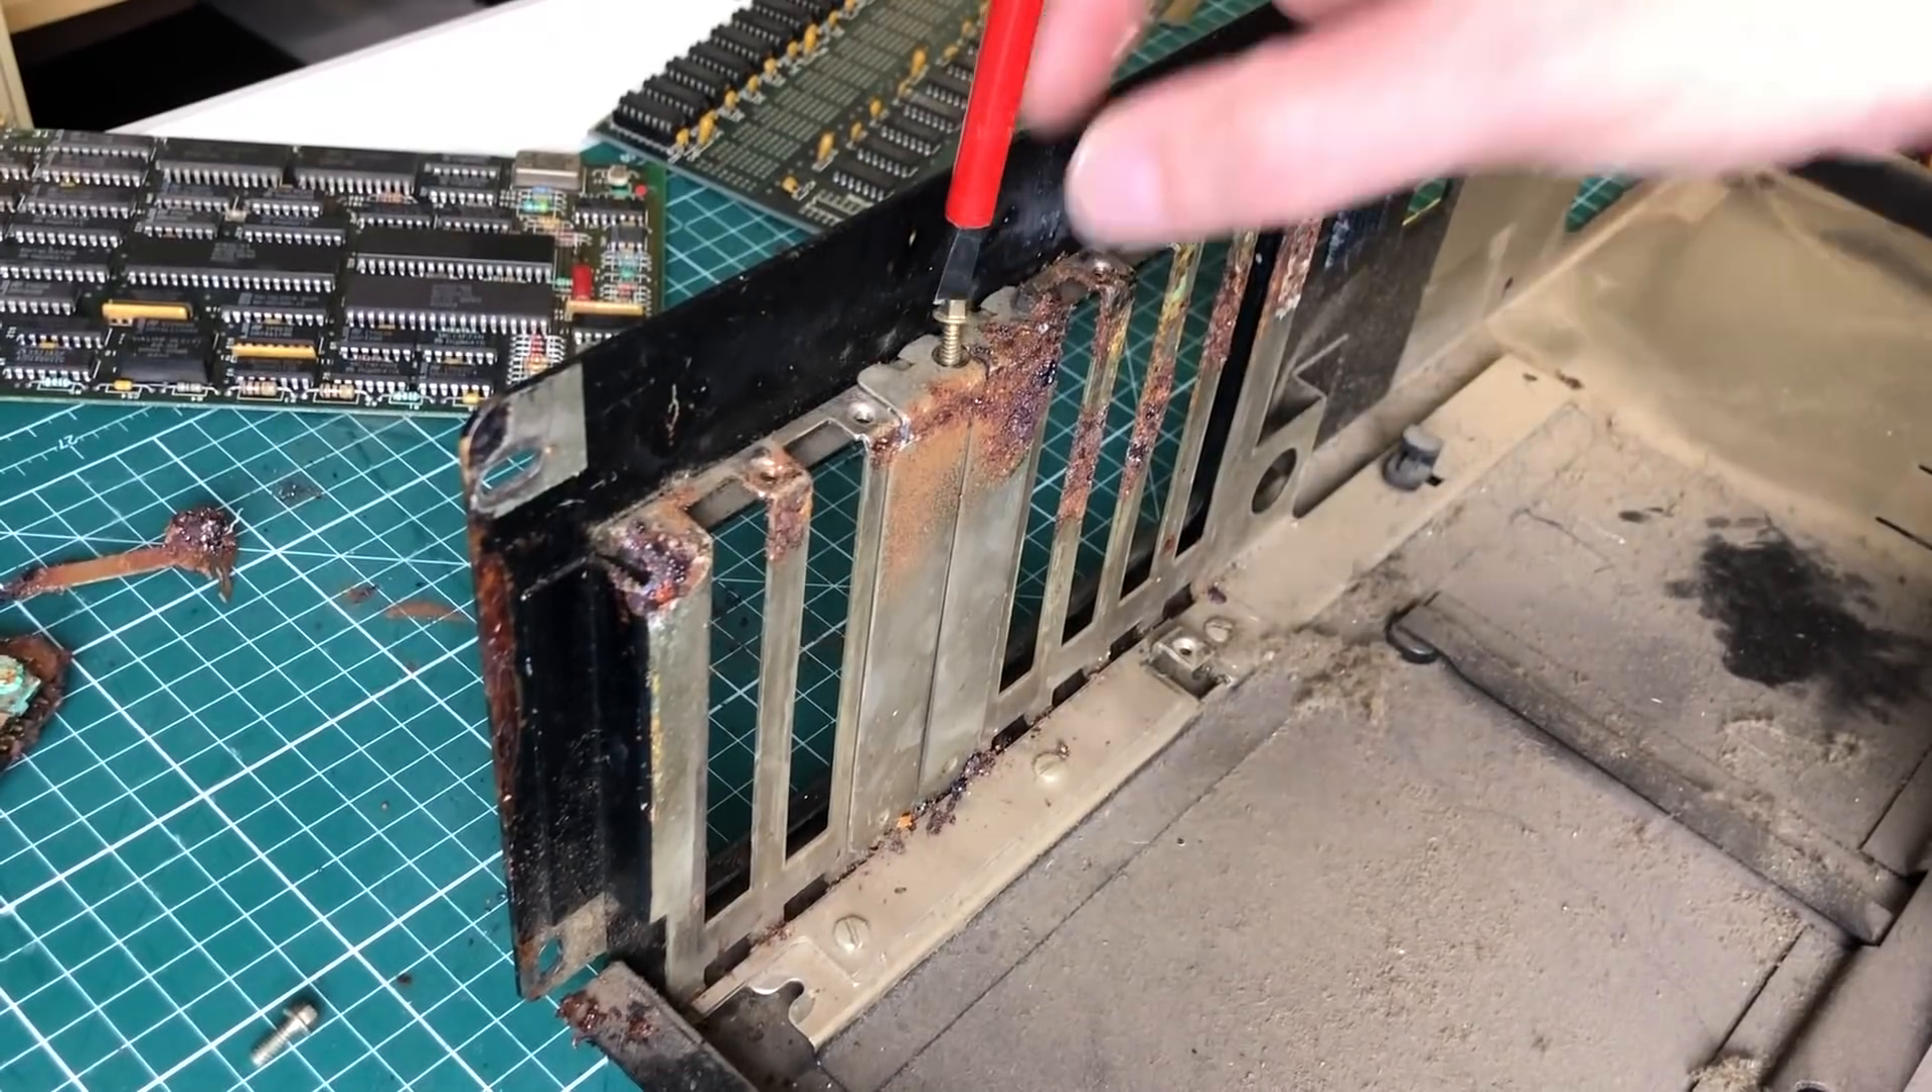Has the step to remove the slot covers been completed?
No.